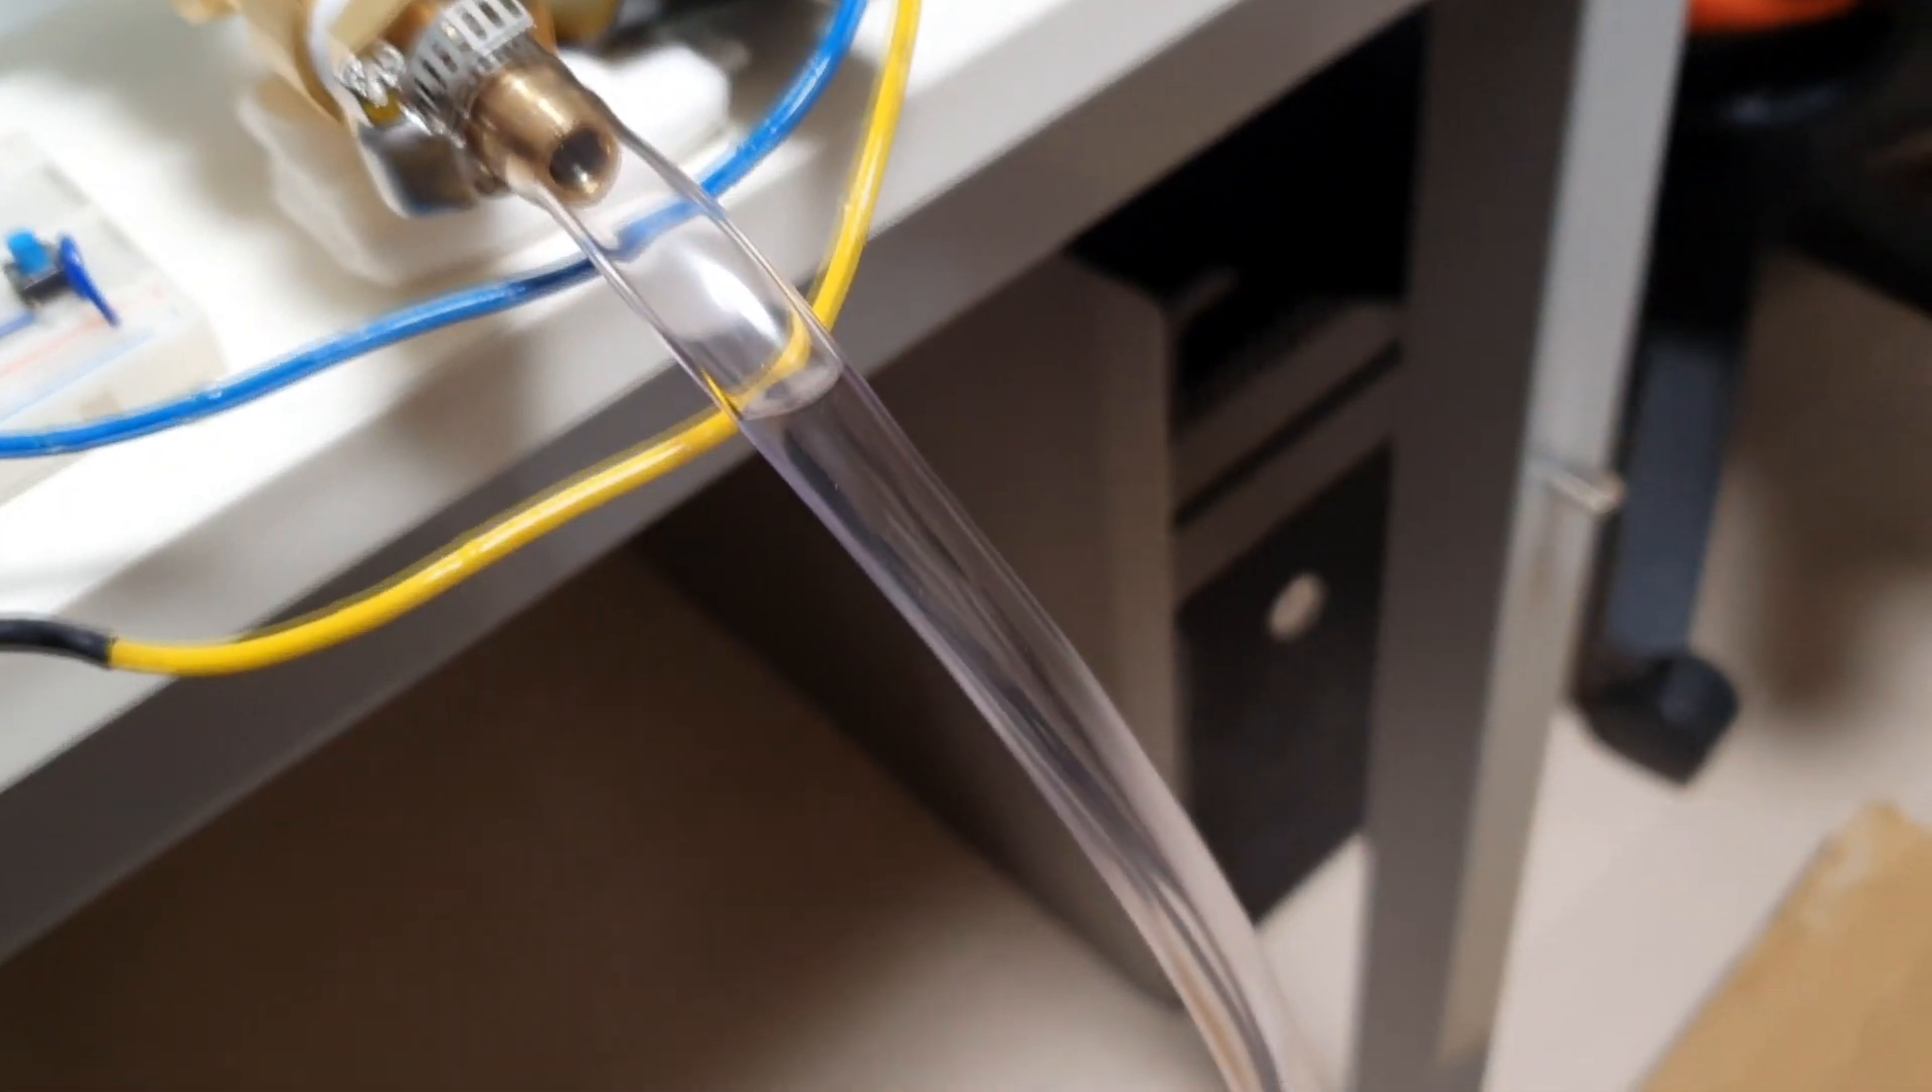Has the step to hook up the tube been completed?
Yes.